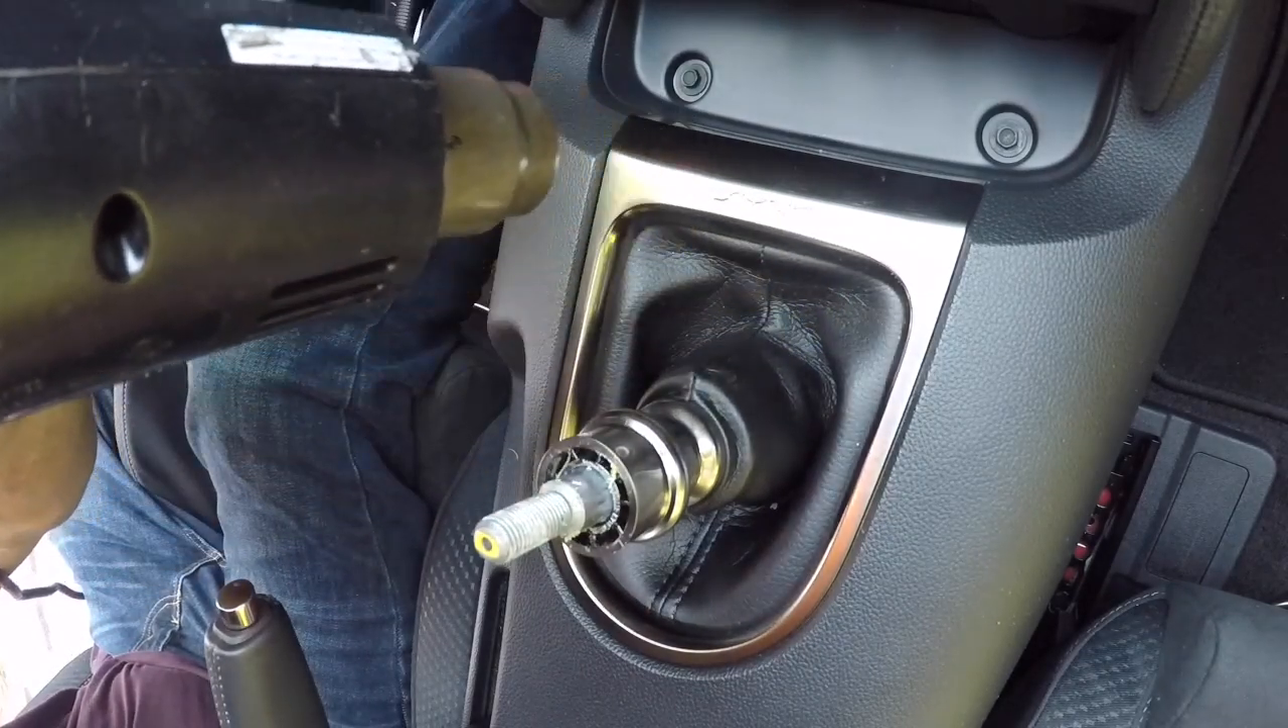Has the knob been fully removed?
Yes.